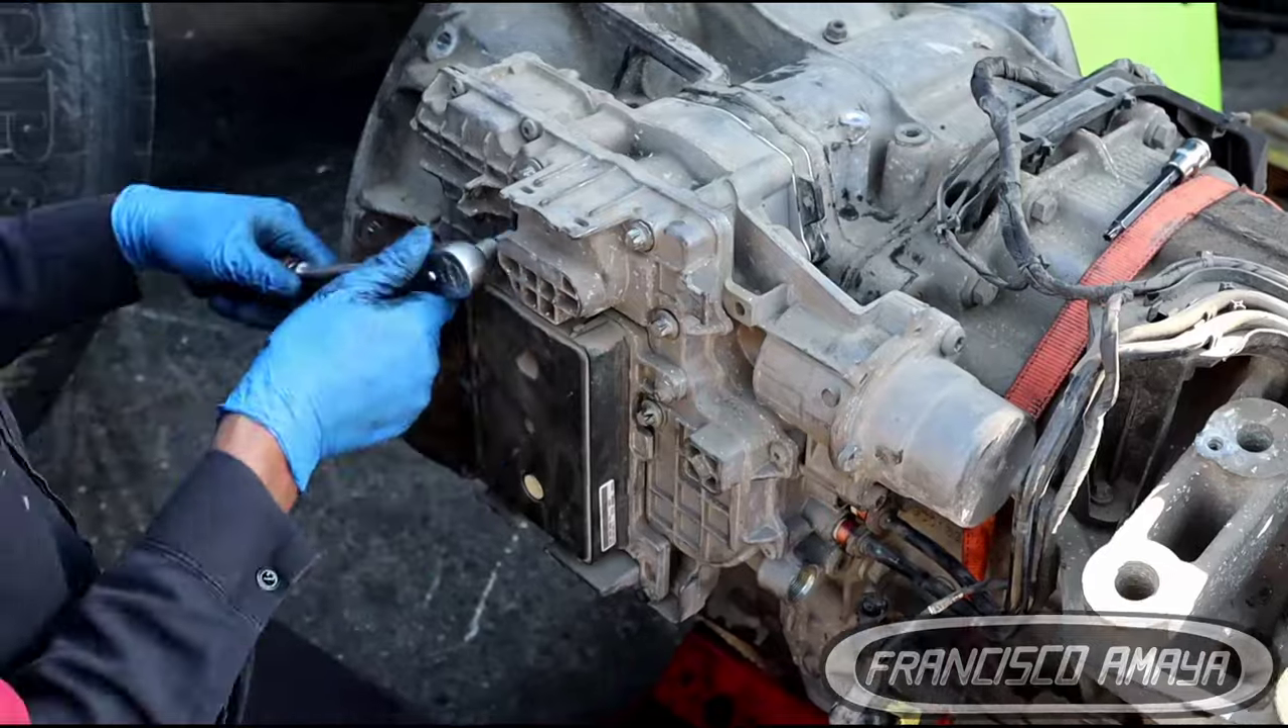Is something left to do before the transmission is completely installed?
Yes.